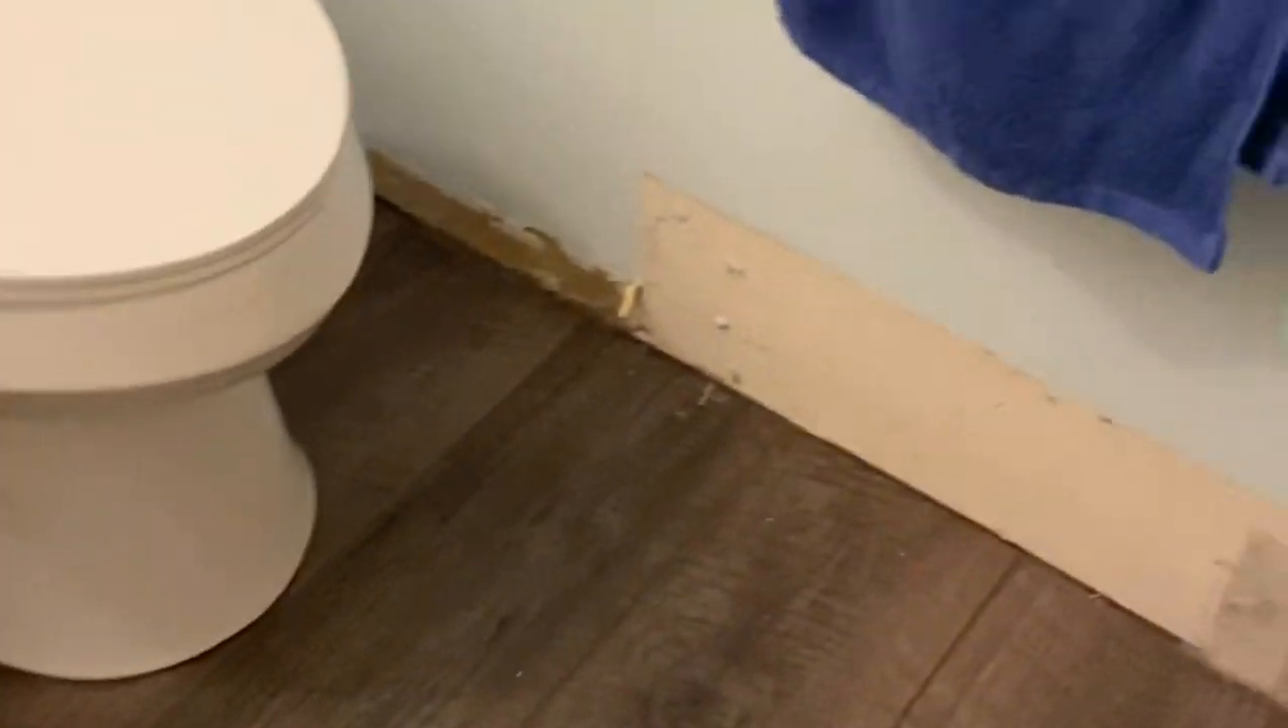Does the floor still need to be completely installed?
No.